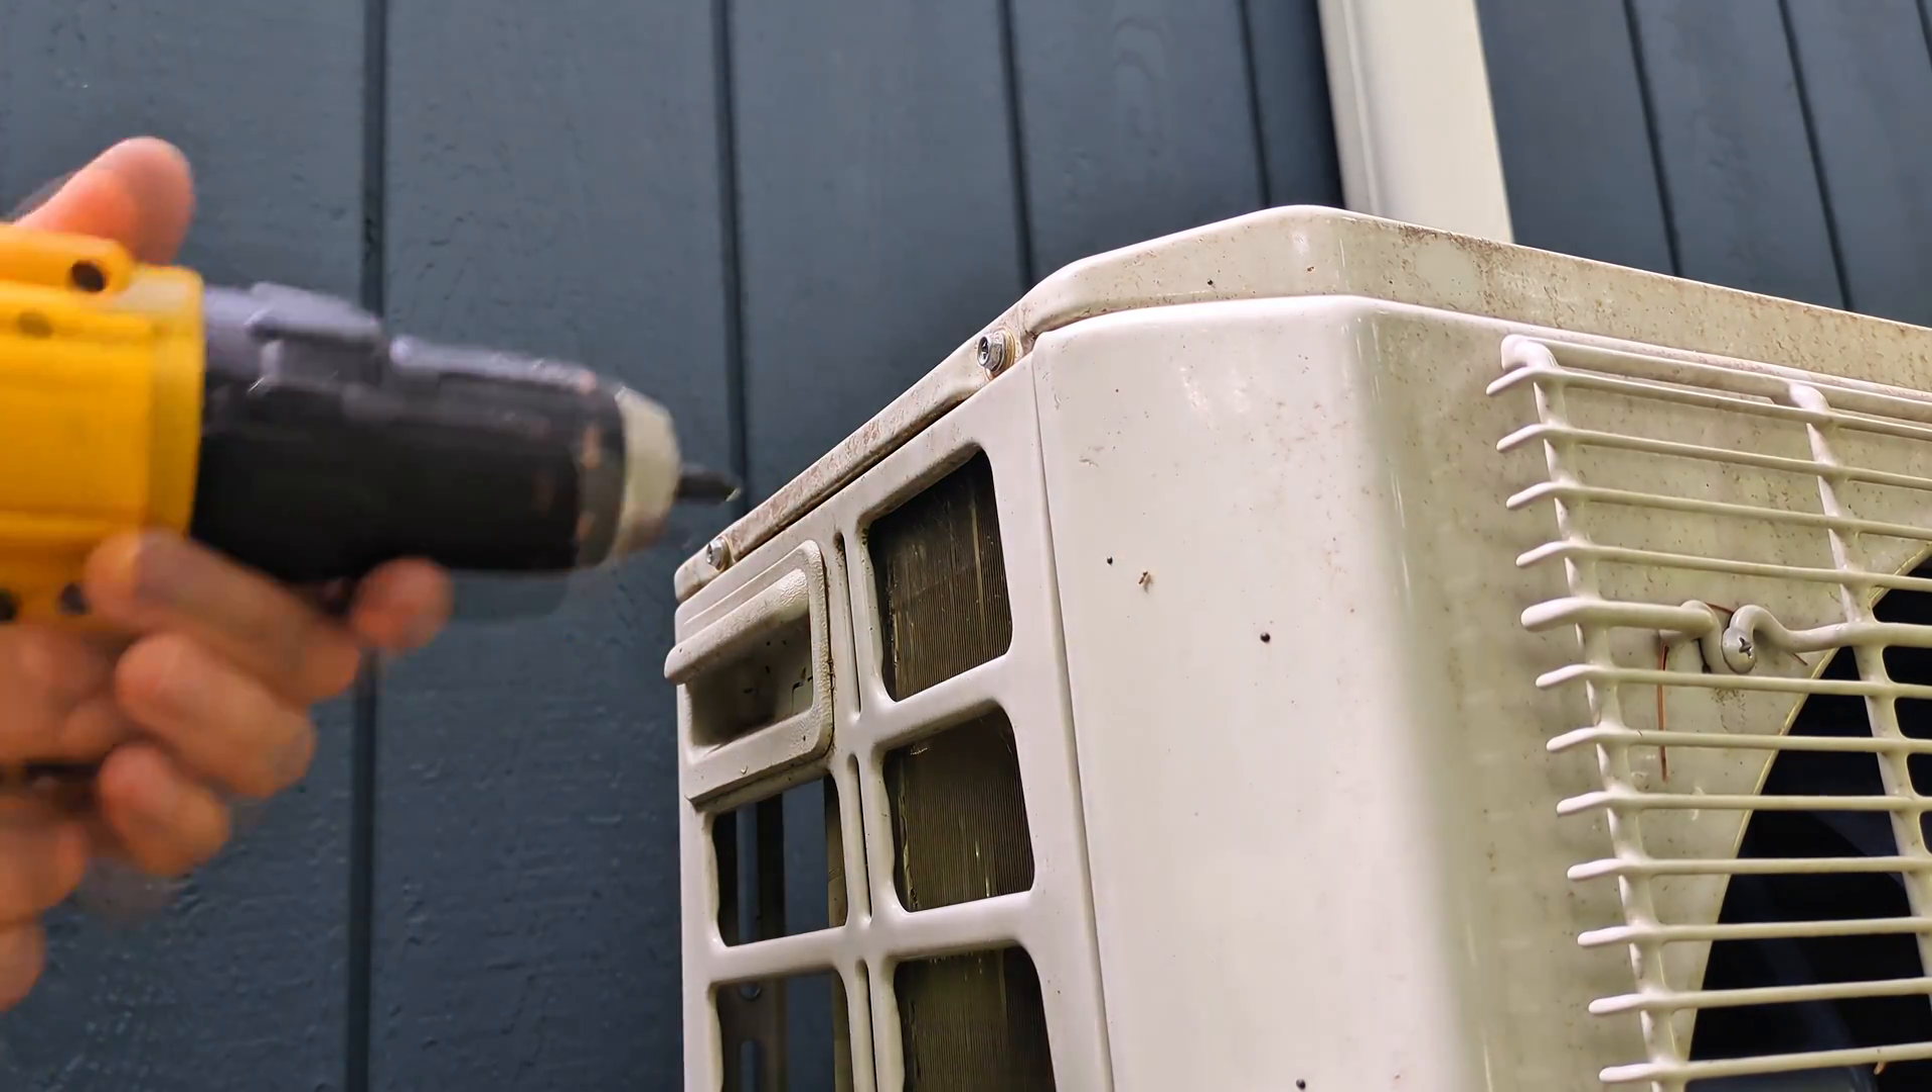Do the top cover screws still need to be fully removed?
Yes.